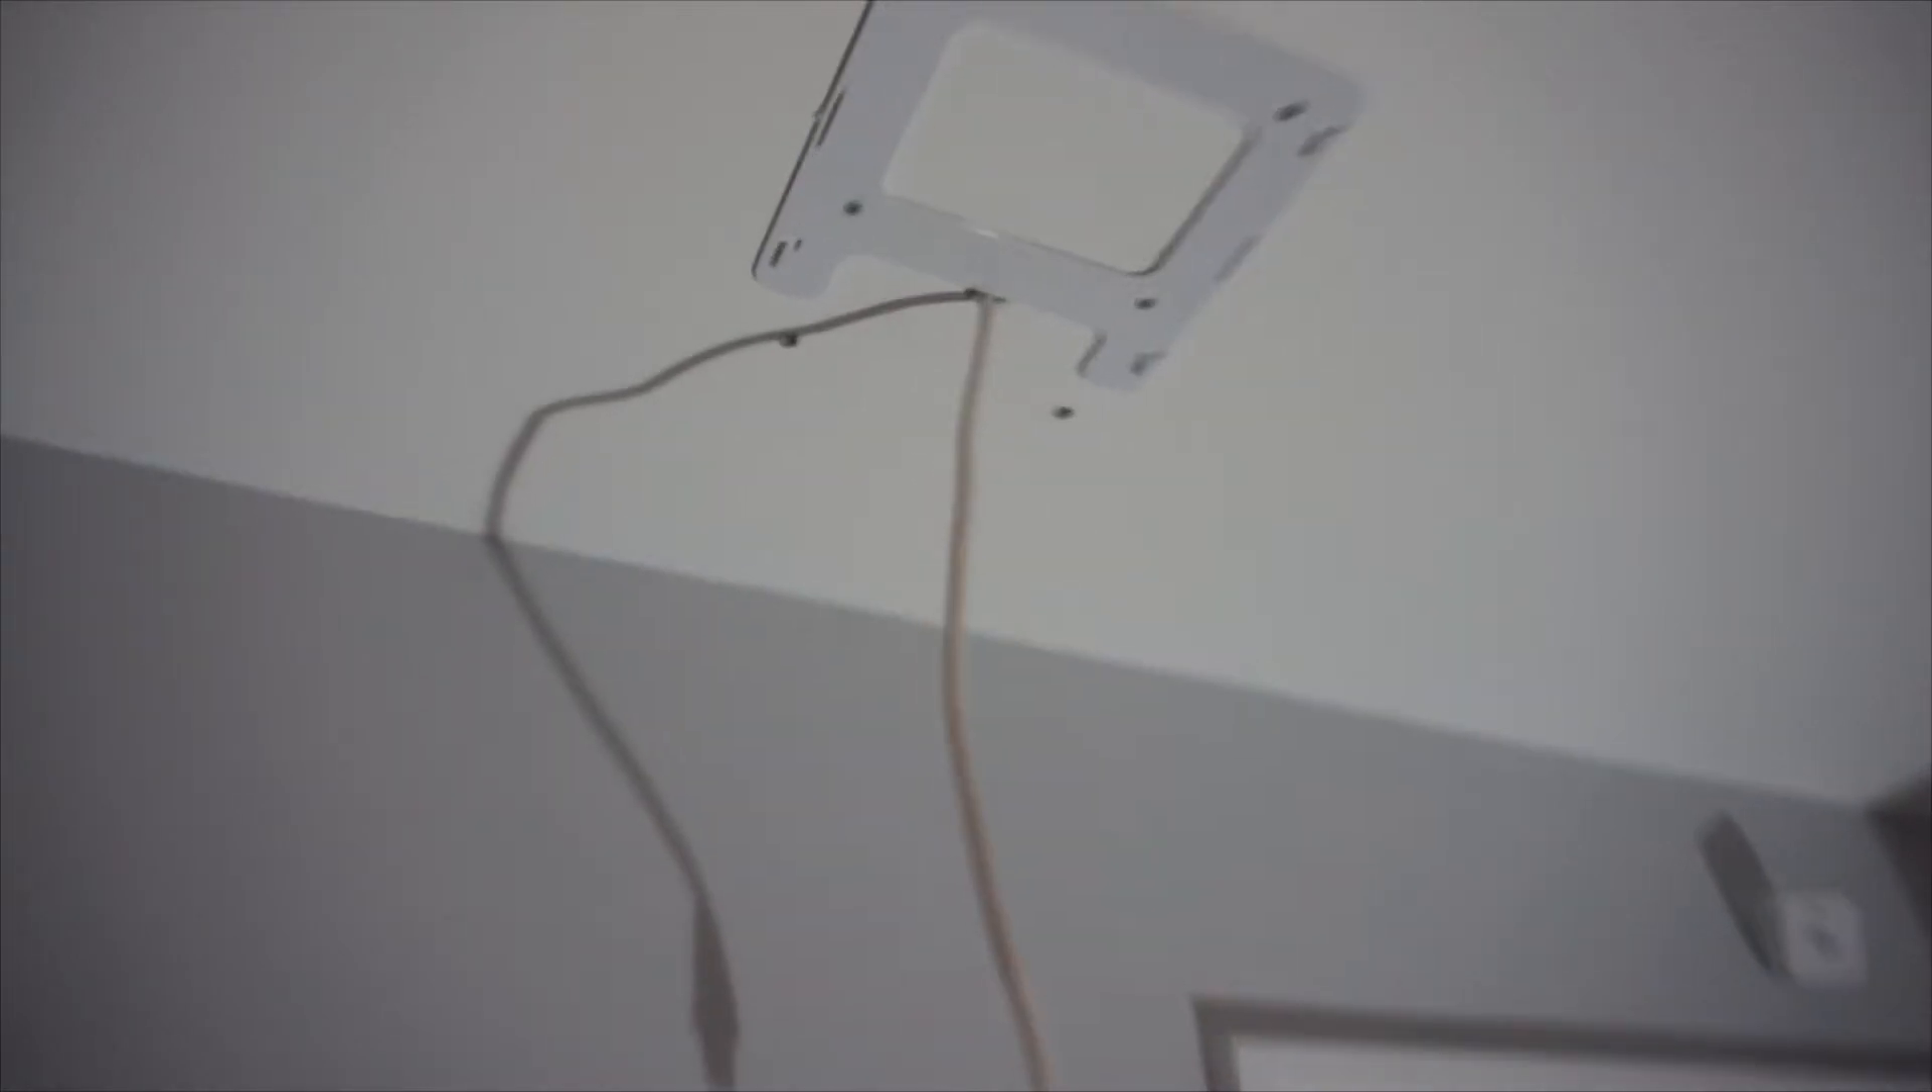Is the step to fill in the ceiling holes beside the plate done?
No.